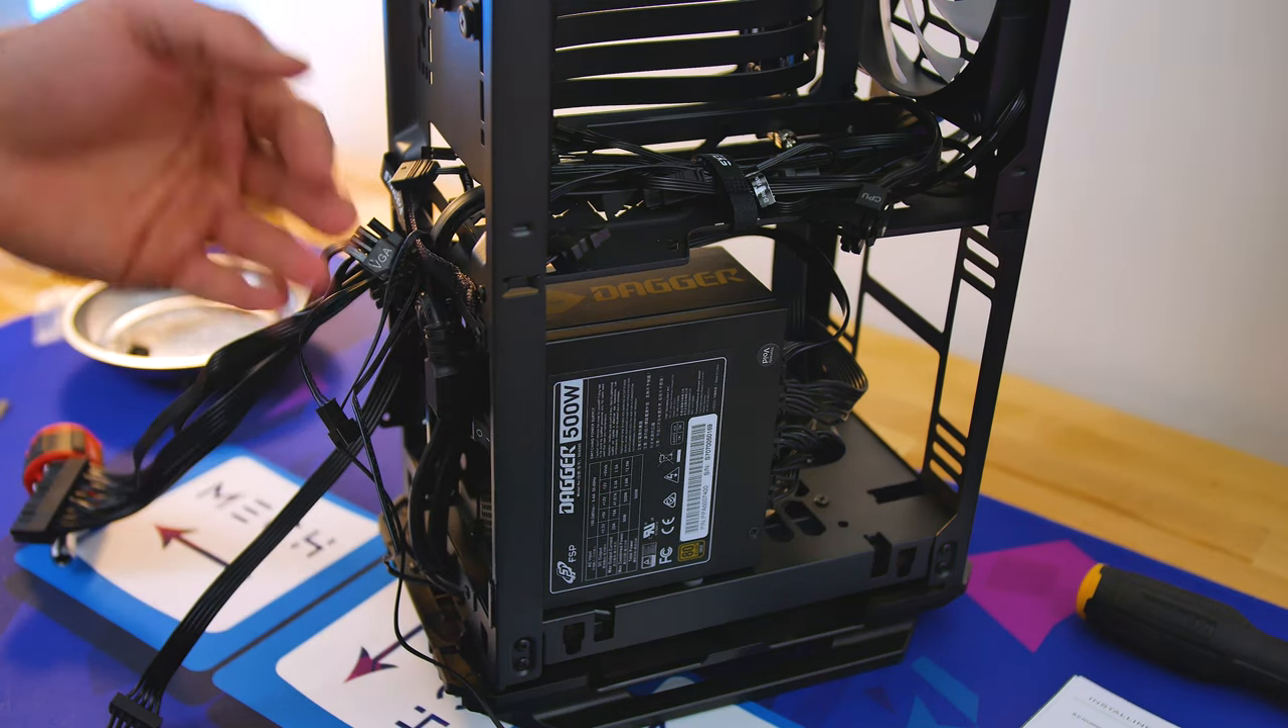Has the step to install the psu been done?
Yes.